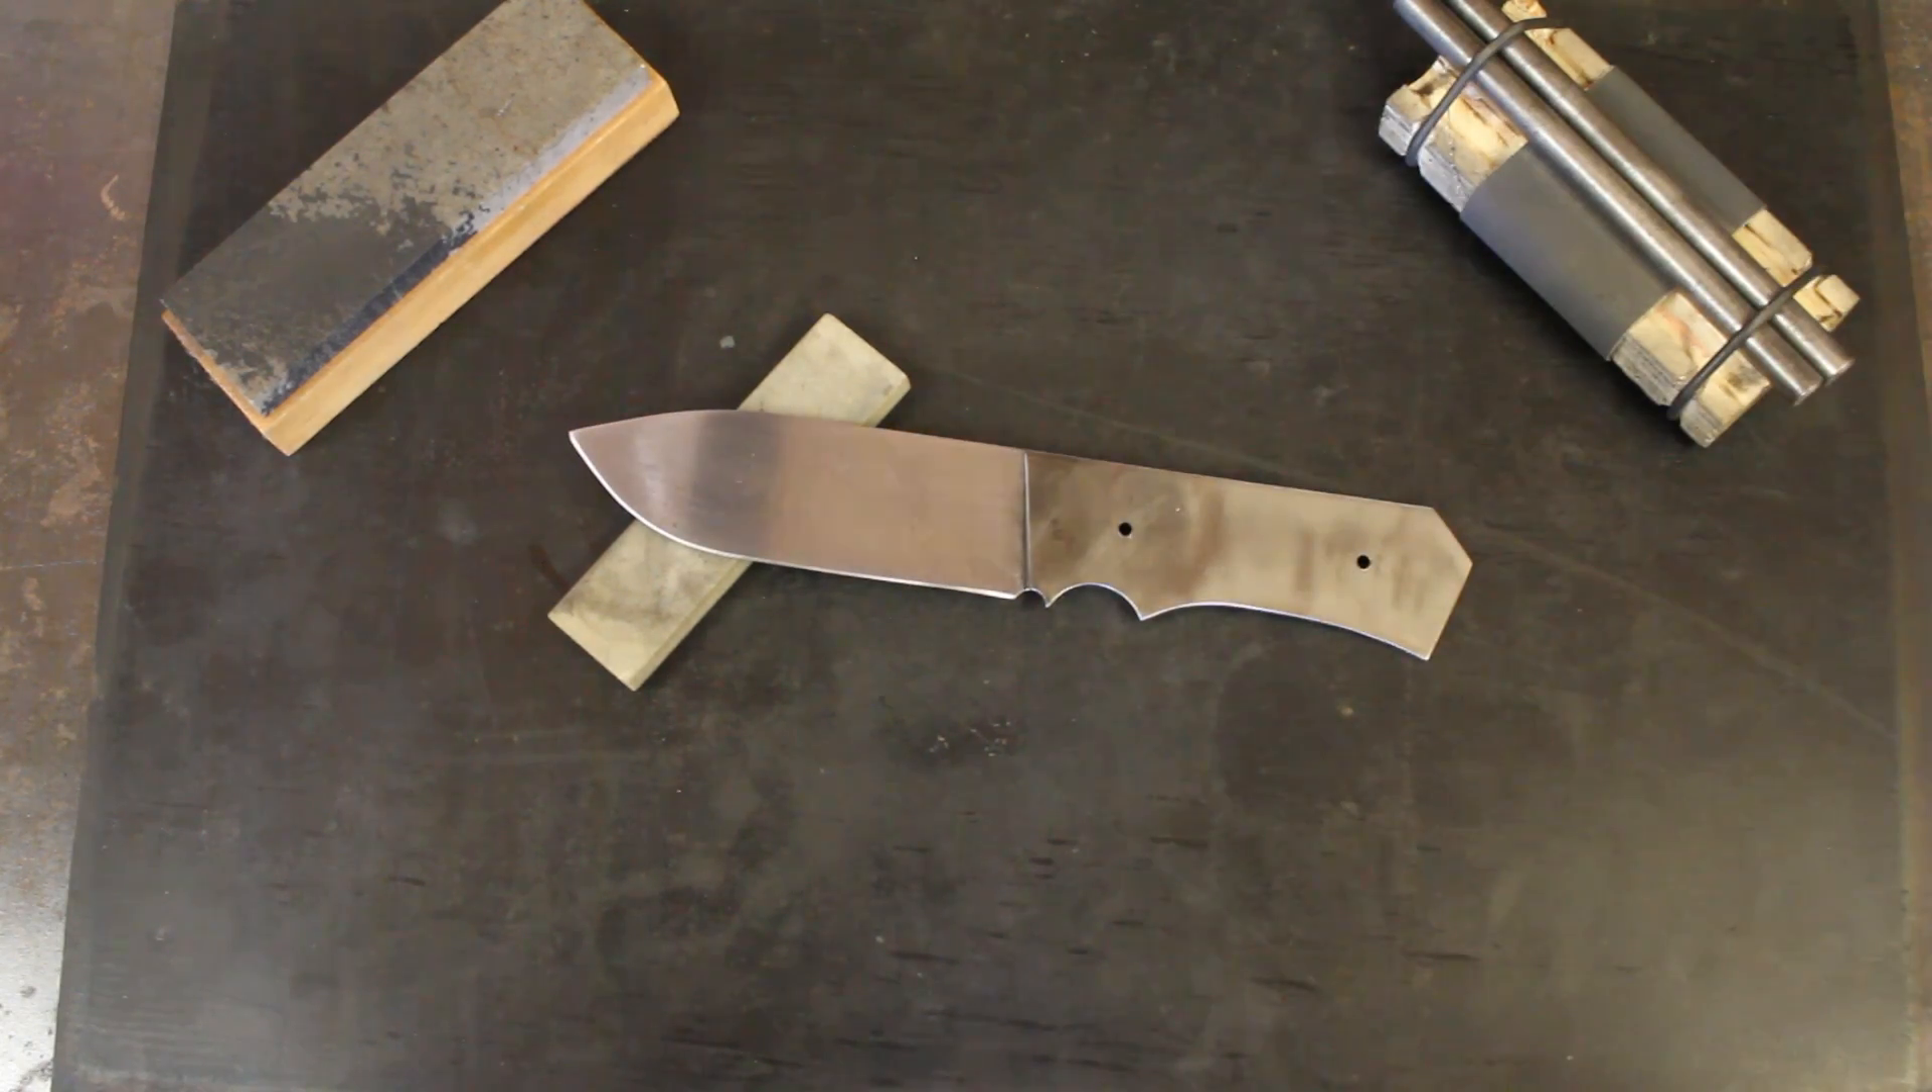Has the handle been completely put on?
No.